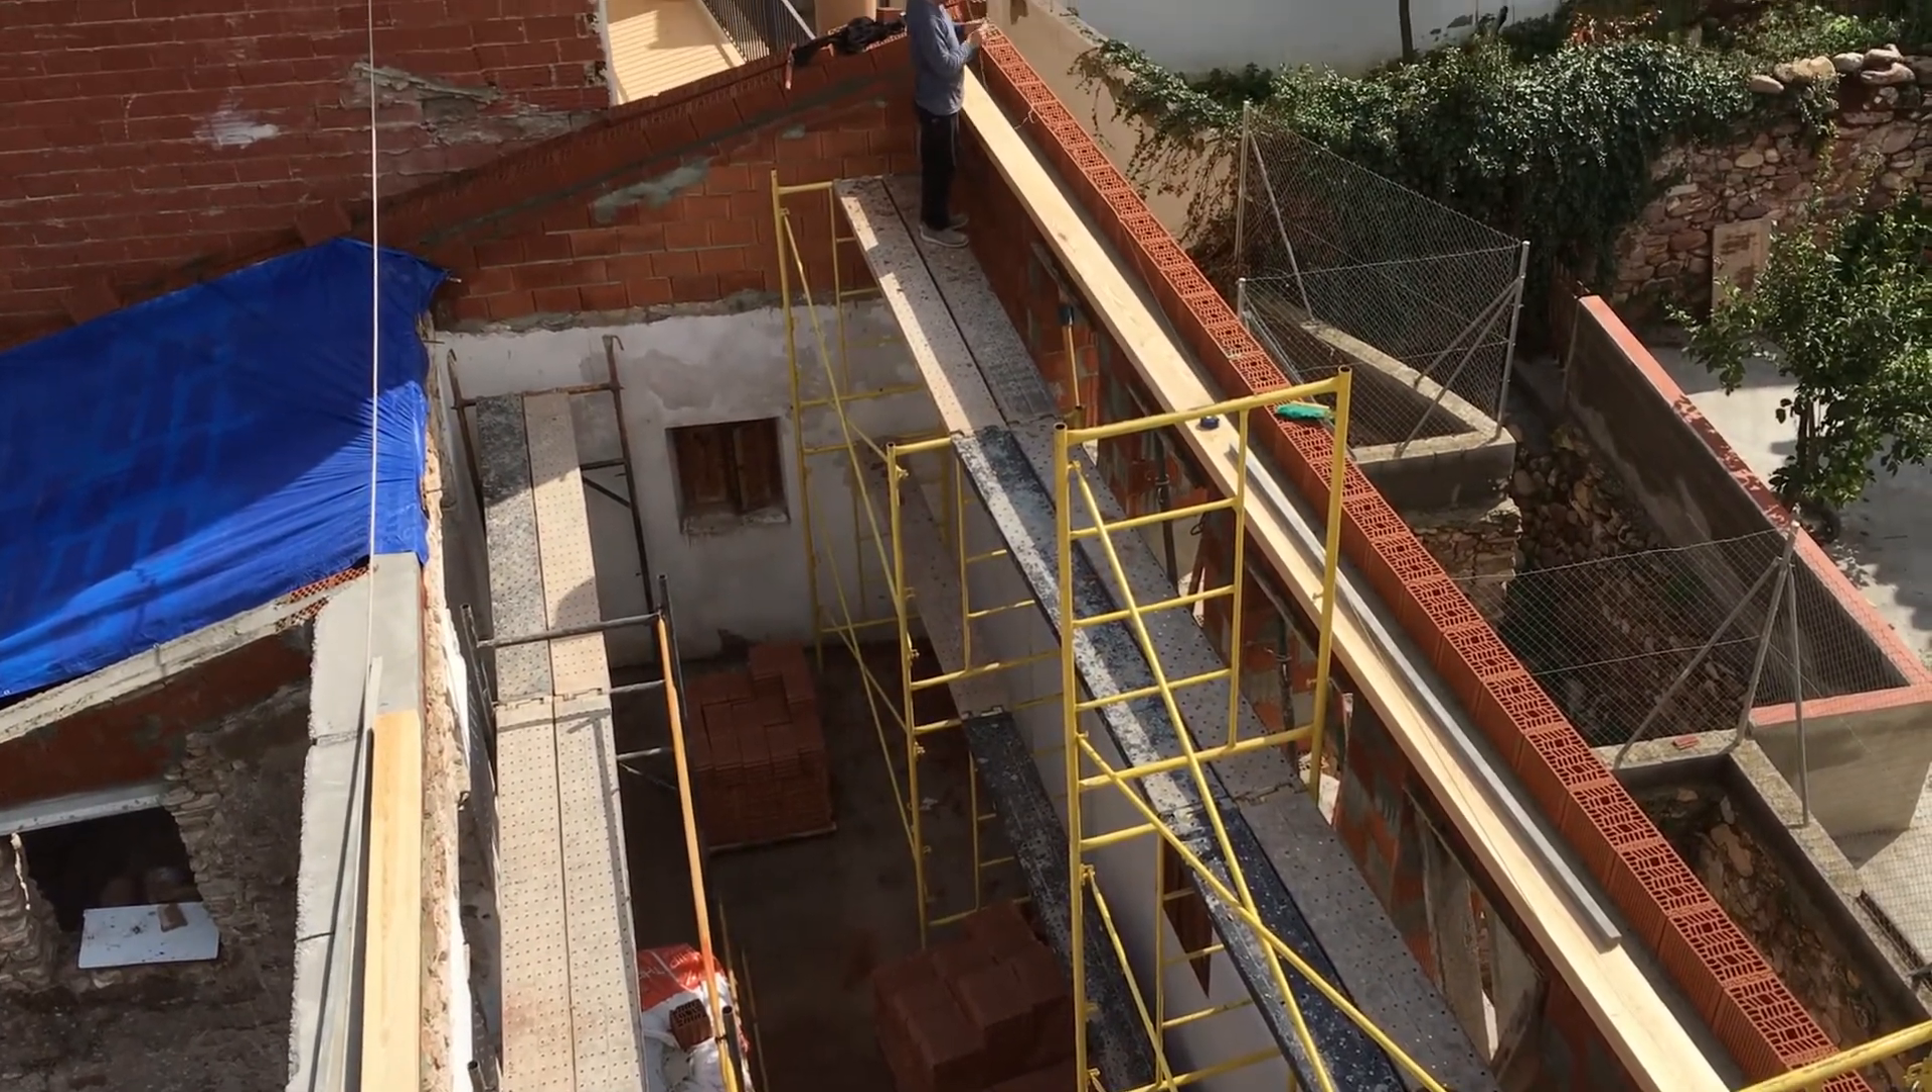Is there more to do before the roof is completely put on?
Yes.